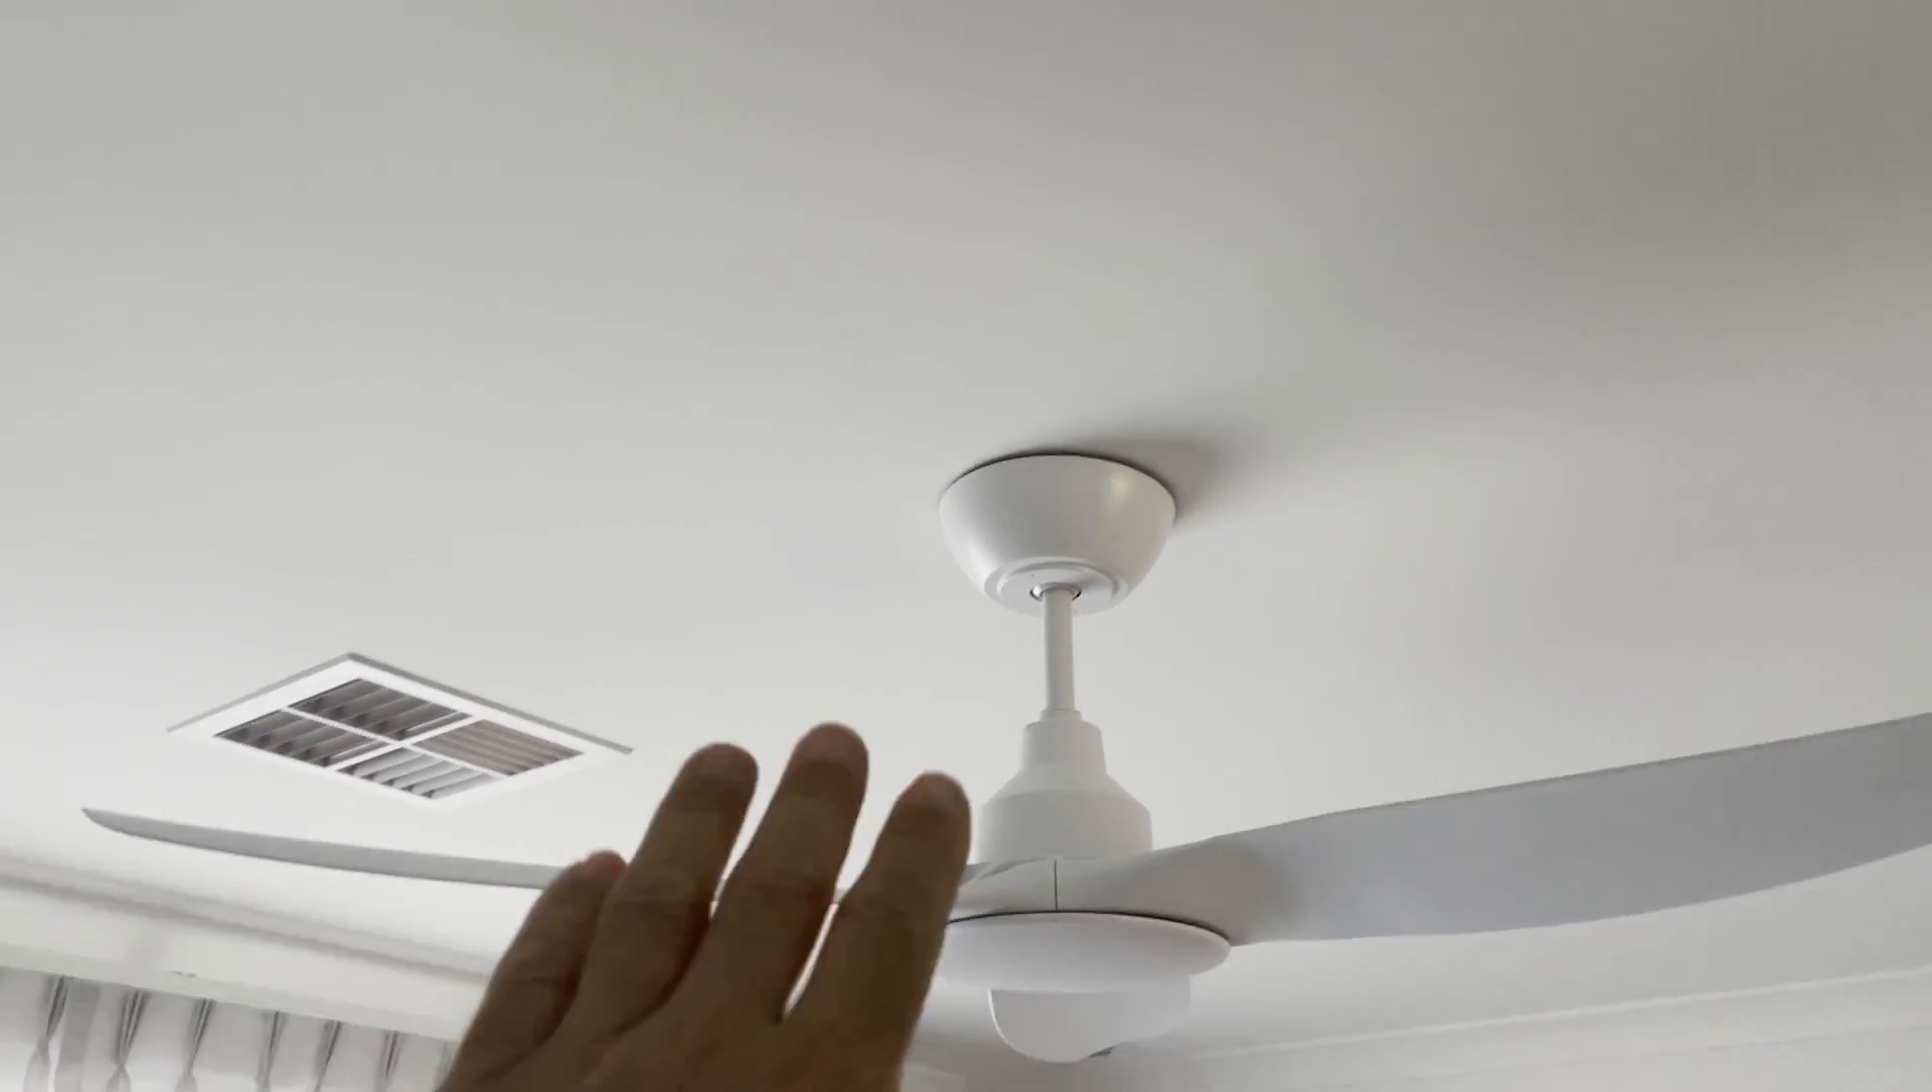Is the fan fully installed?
Yes.